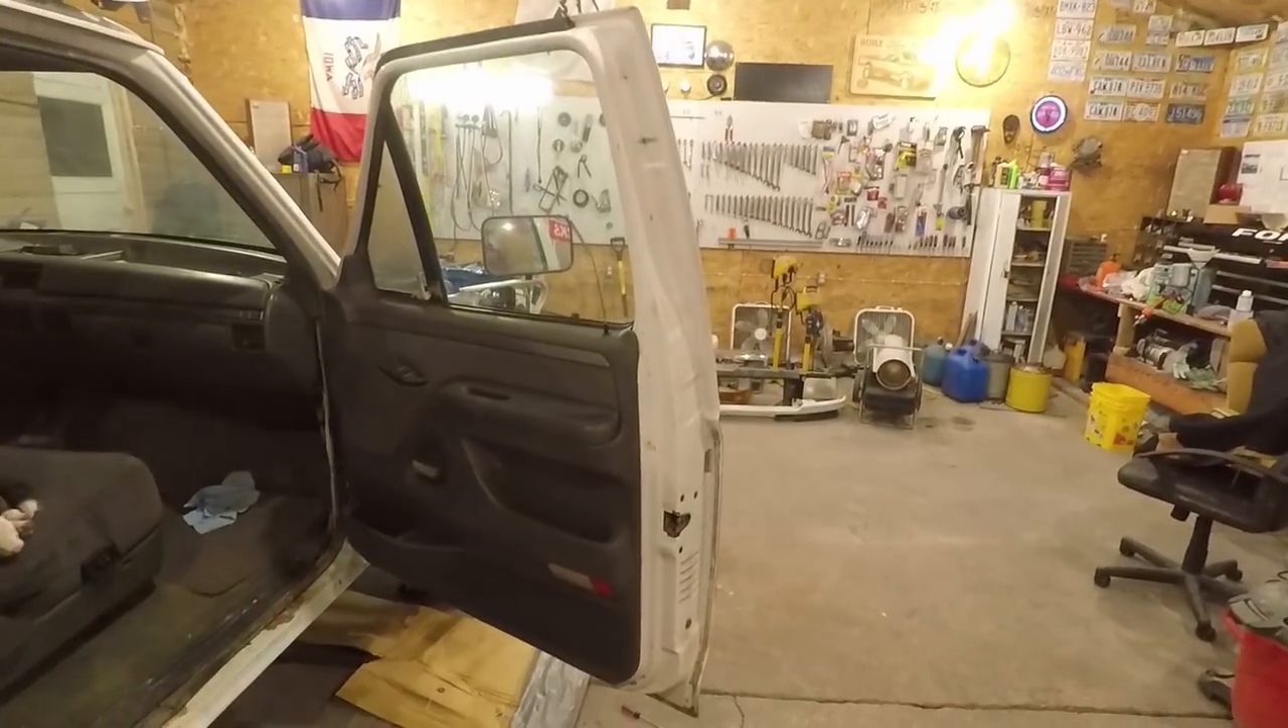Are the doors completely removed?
No.